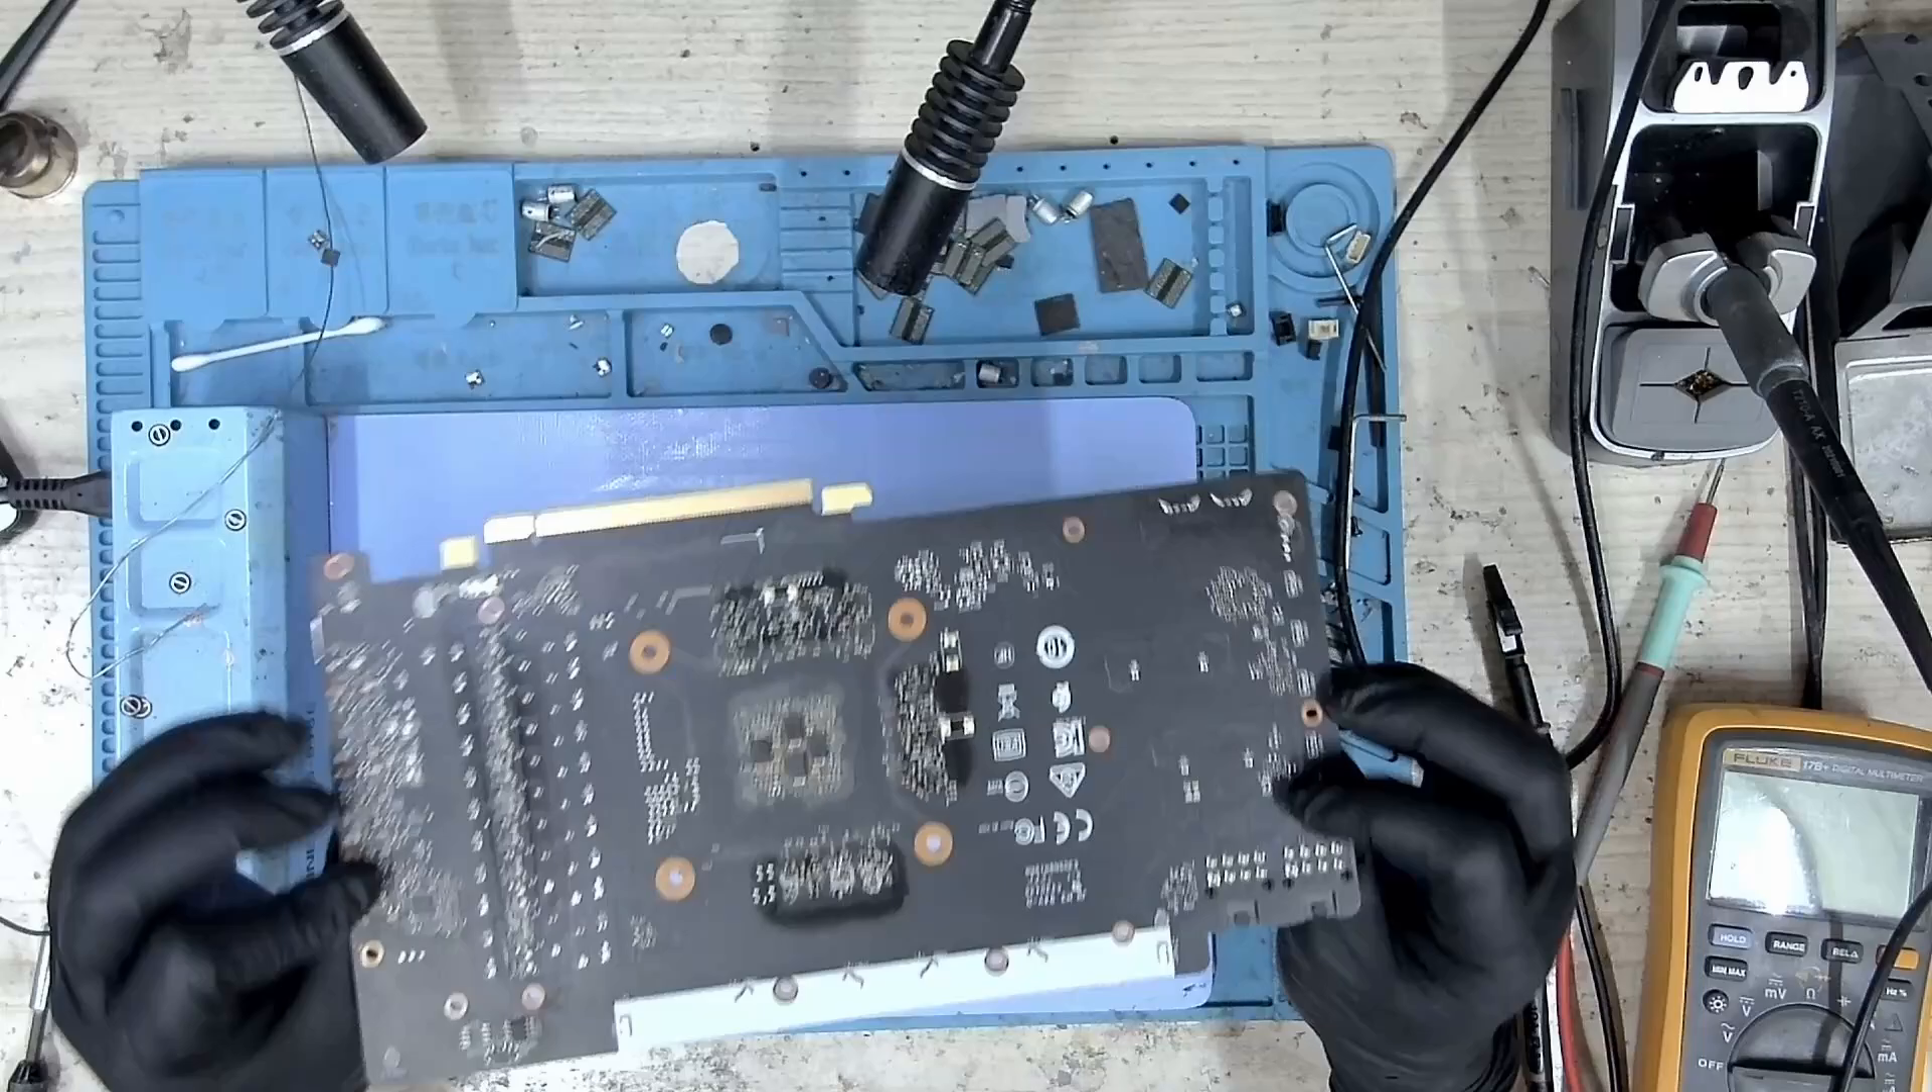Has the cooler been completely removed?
Yes.